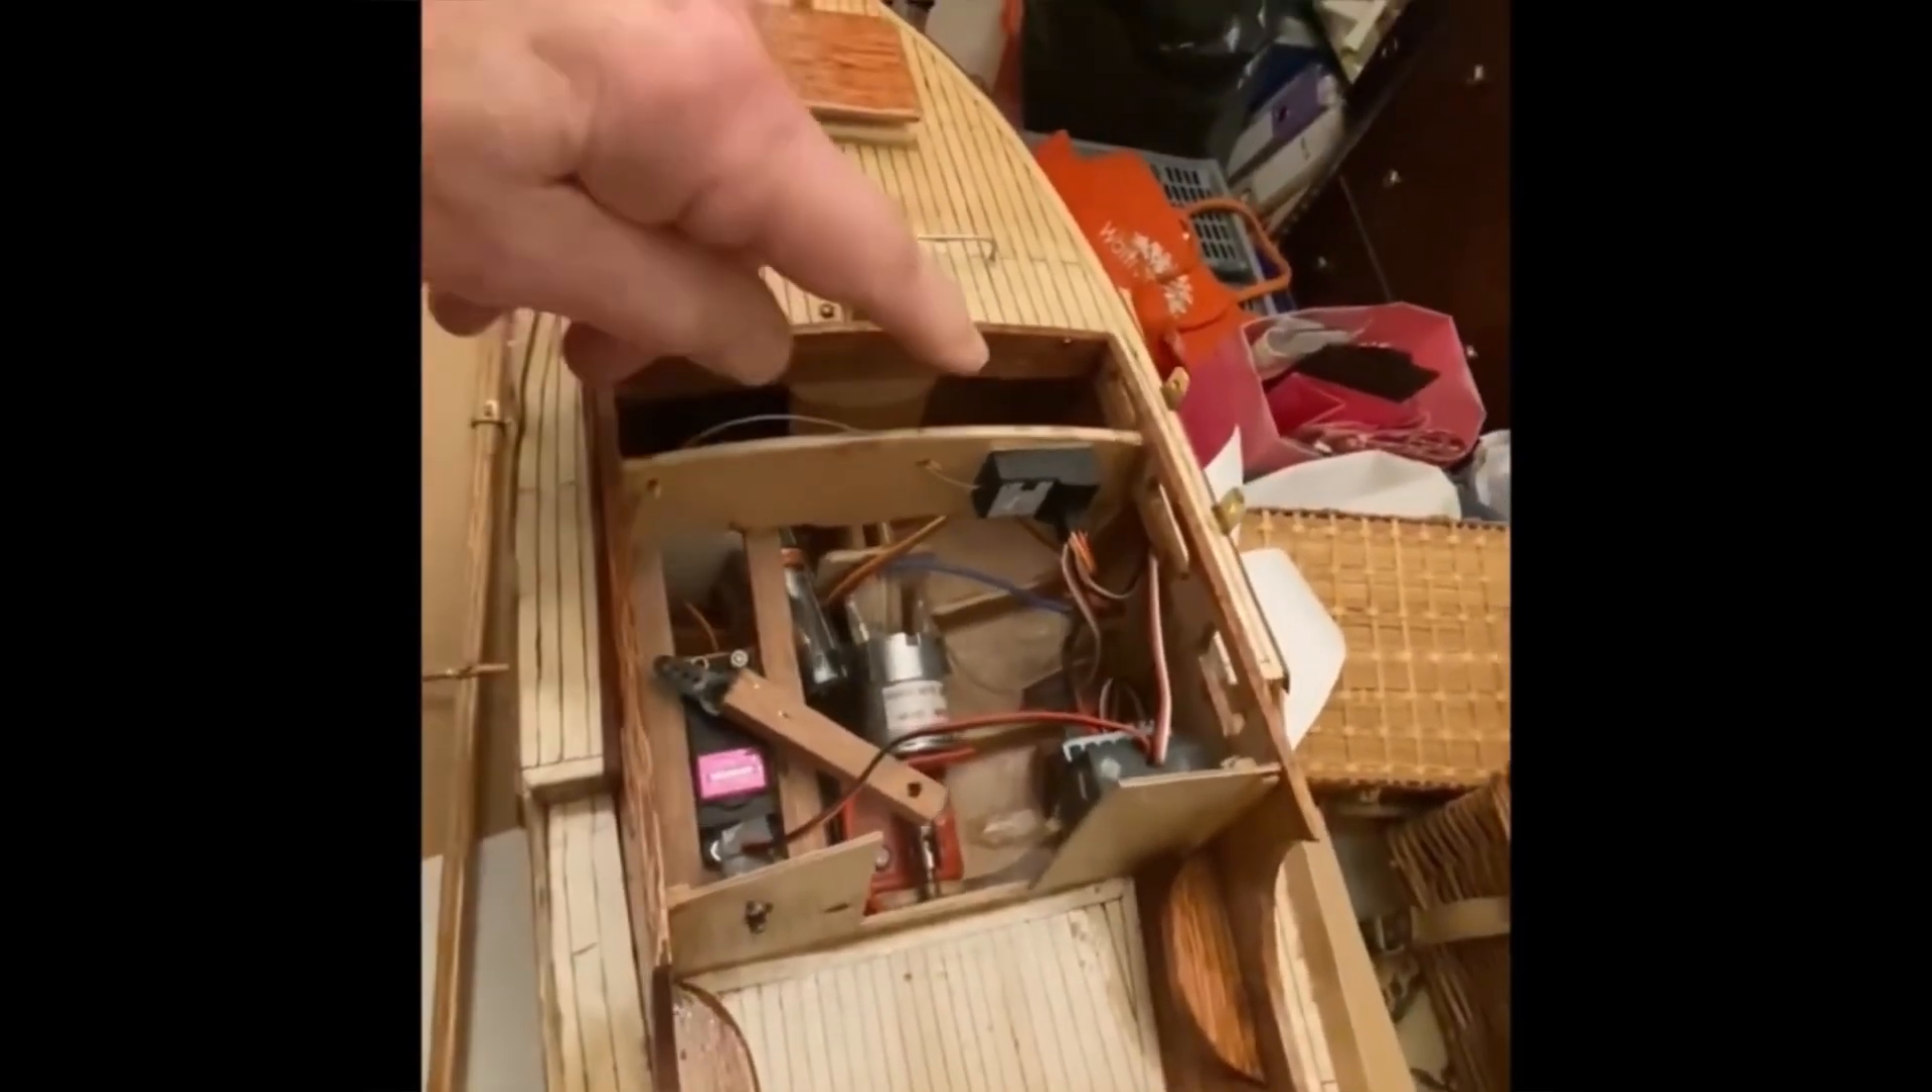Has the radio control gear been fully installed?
Yes.